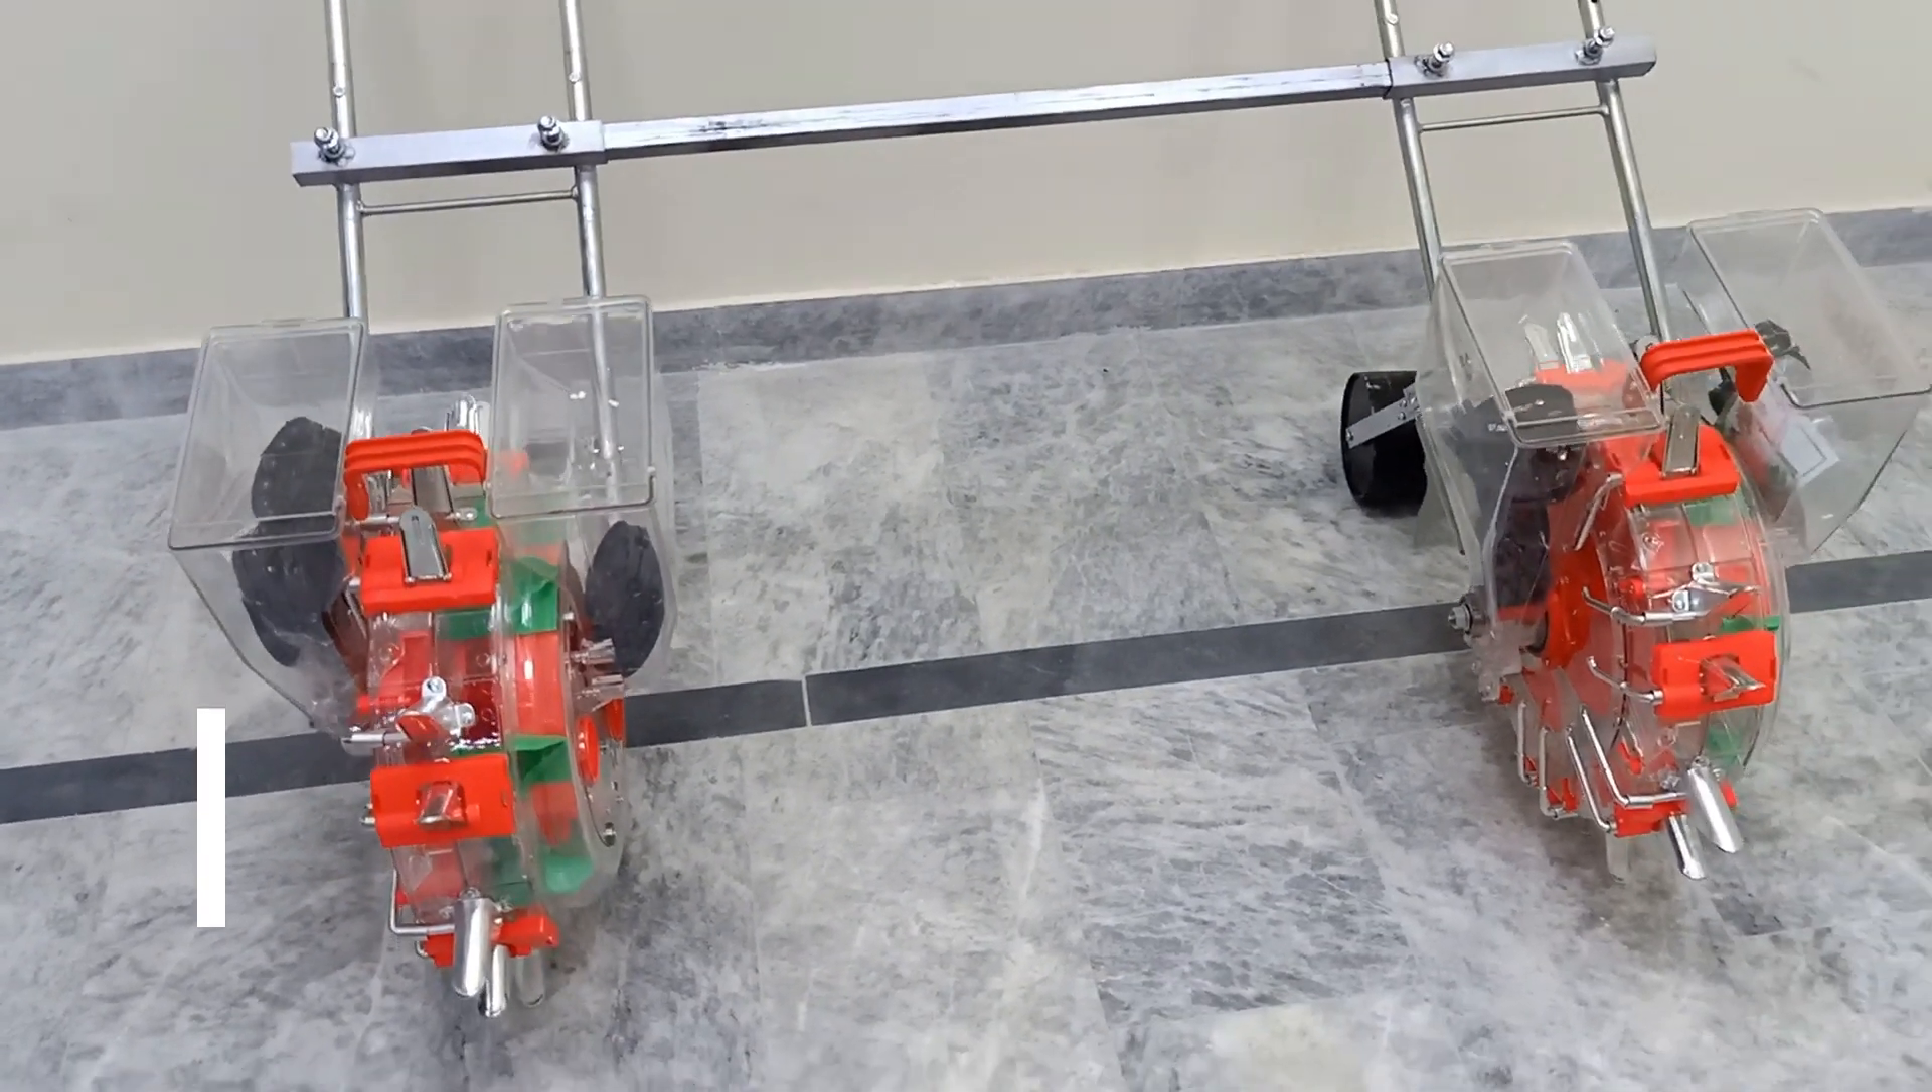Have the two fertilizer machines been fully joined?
Yes.